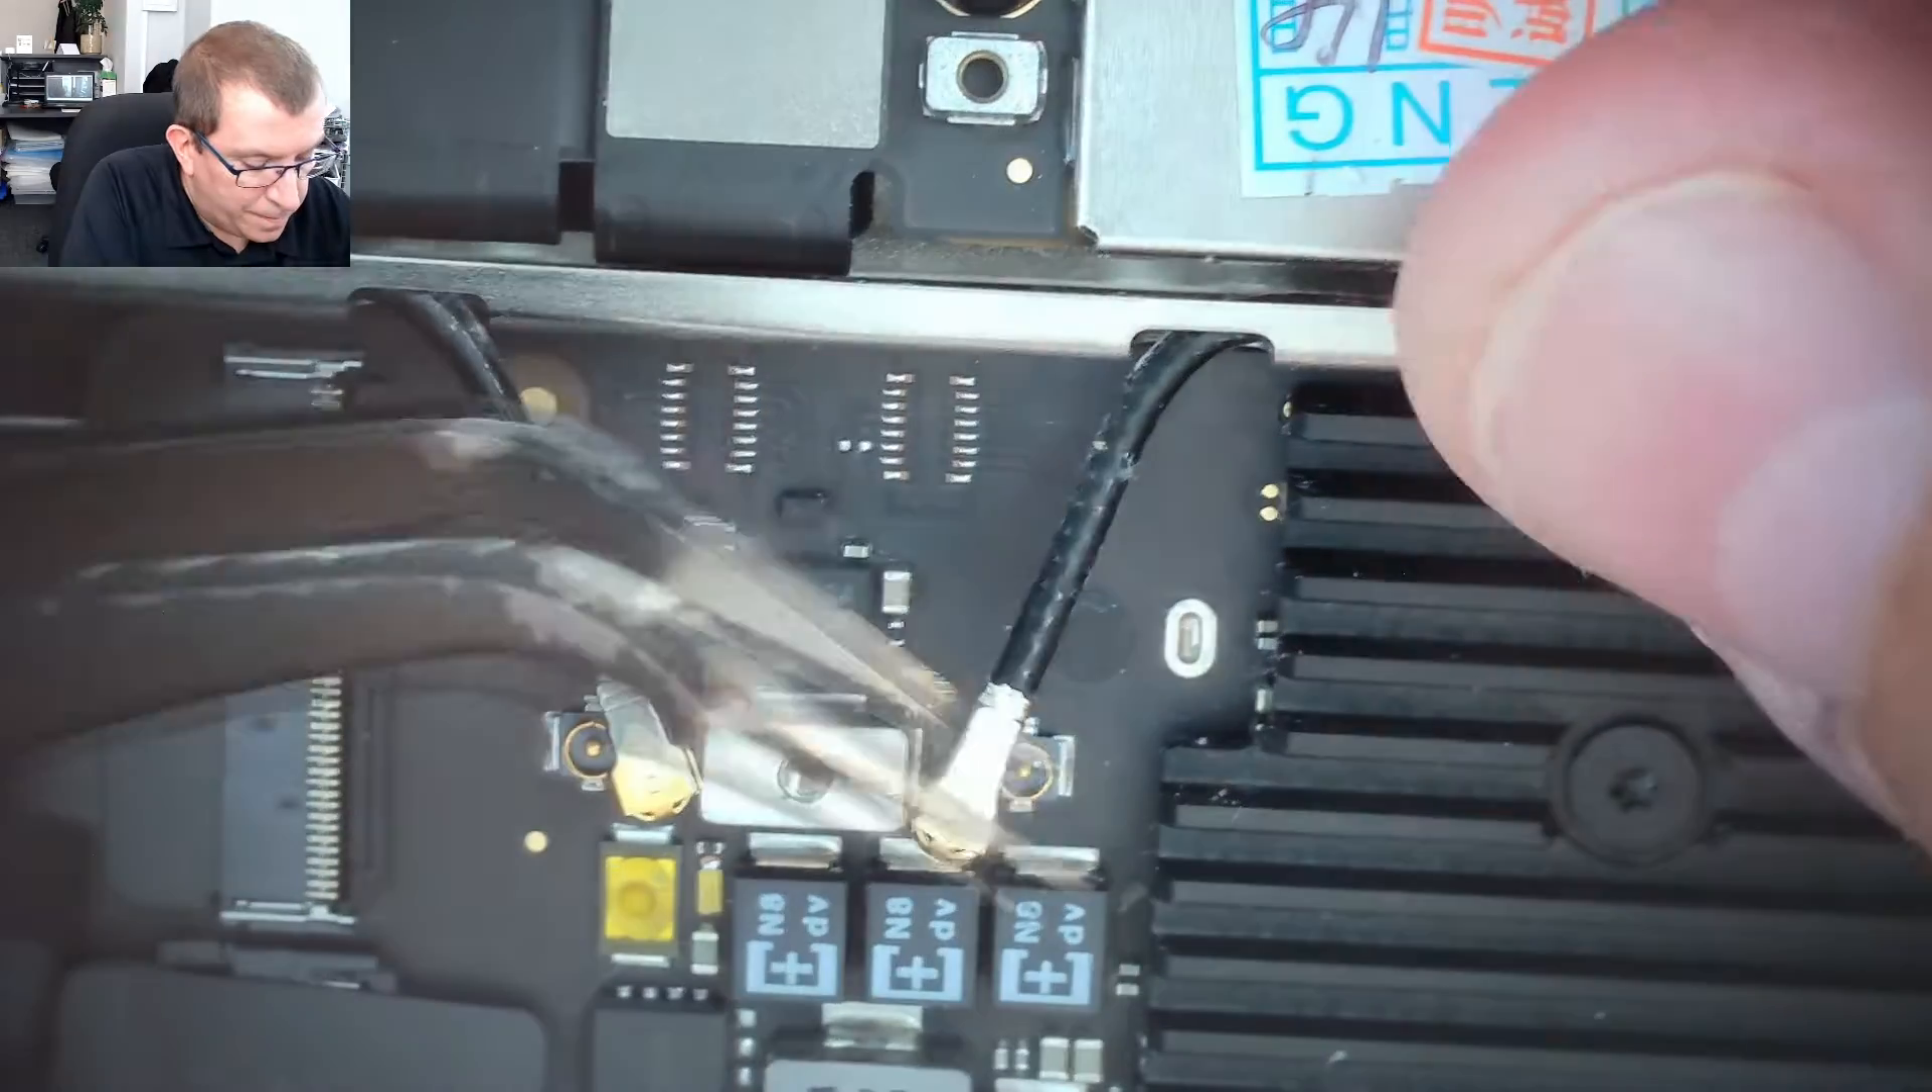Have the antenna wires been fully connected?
No.